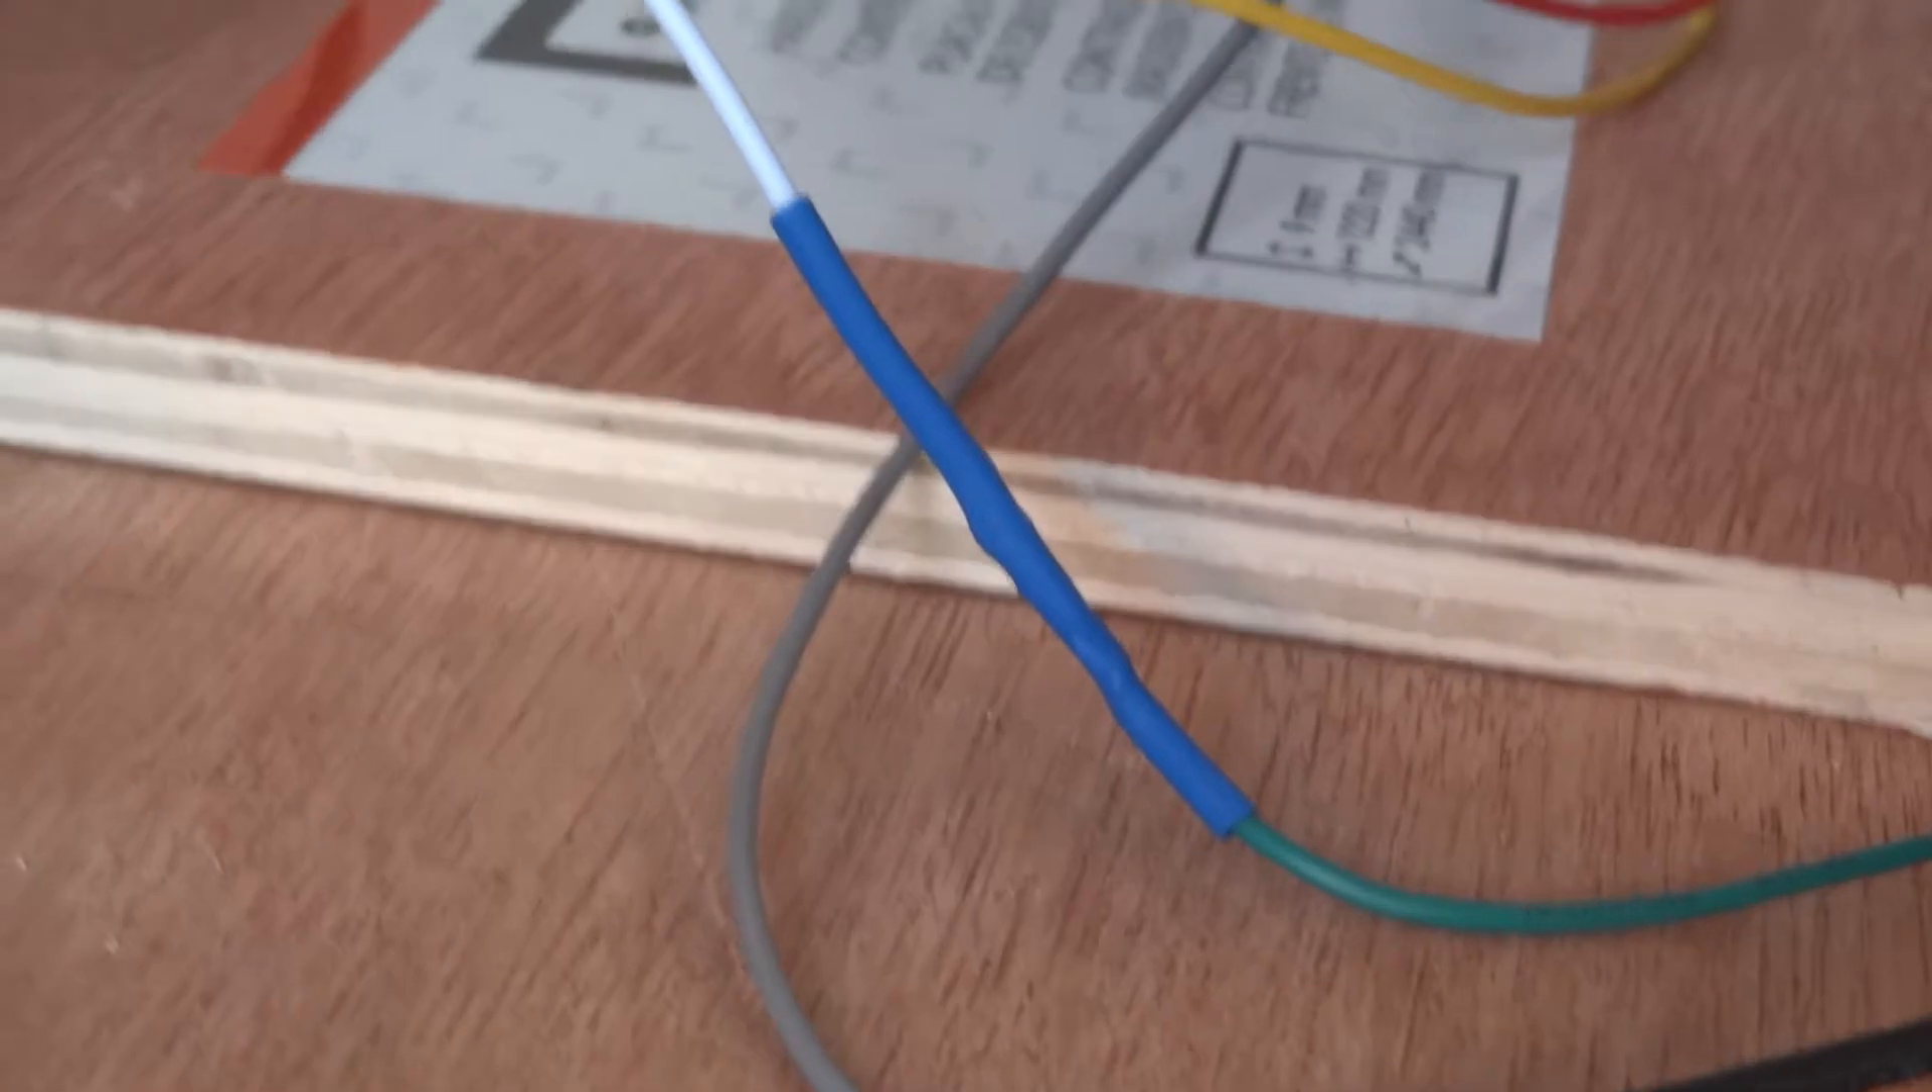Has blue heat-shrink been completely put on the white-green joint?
Yes.